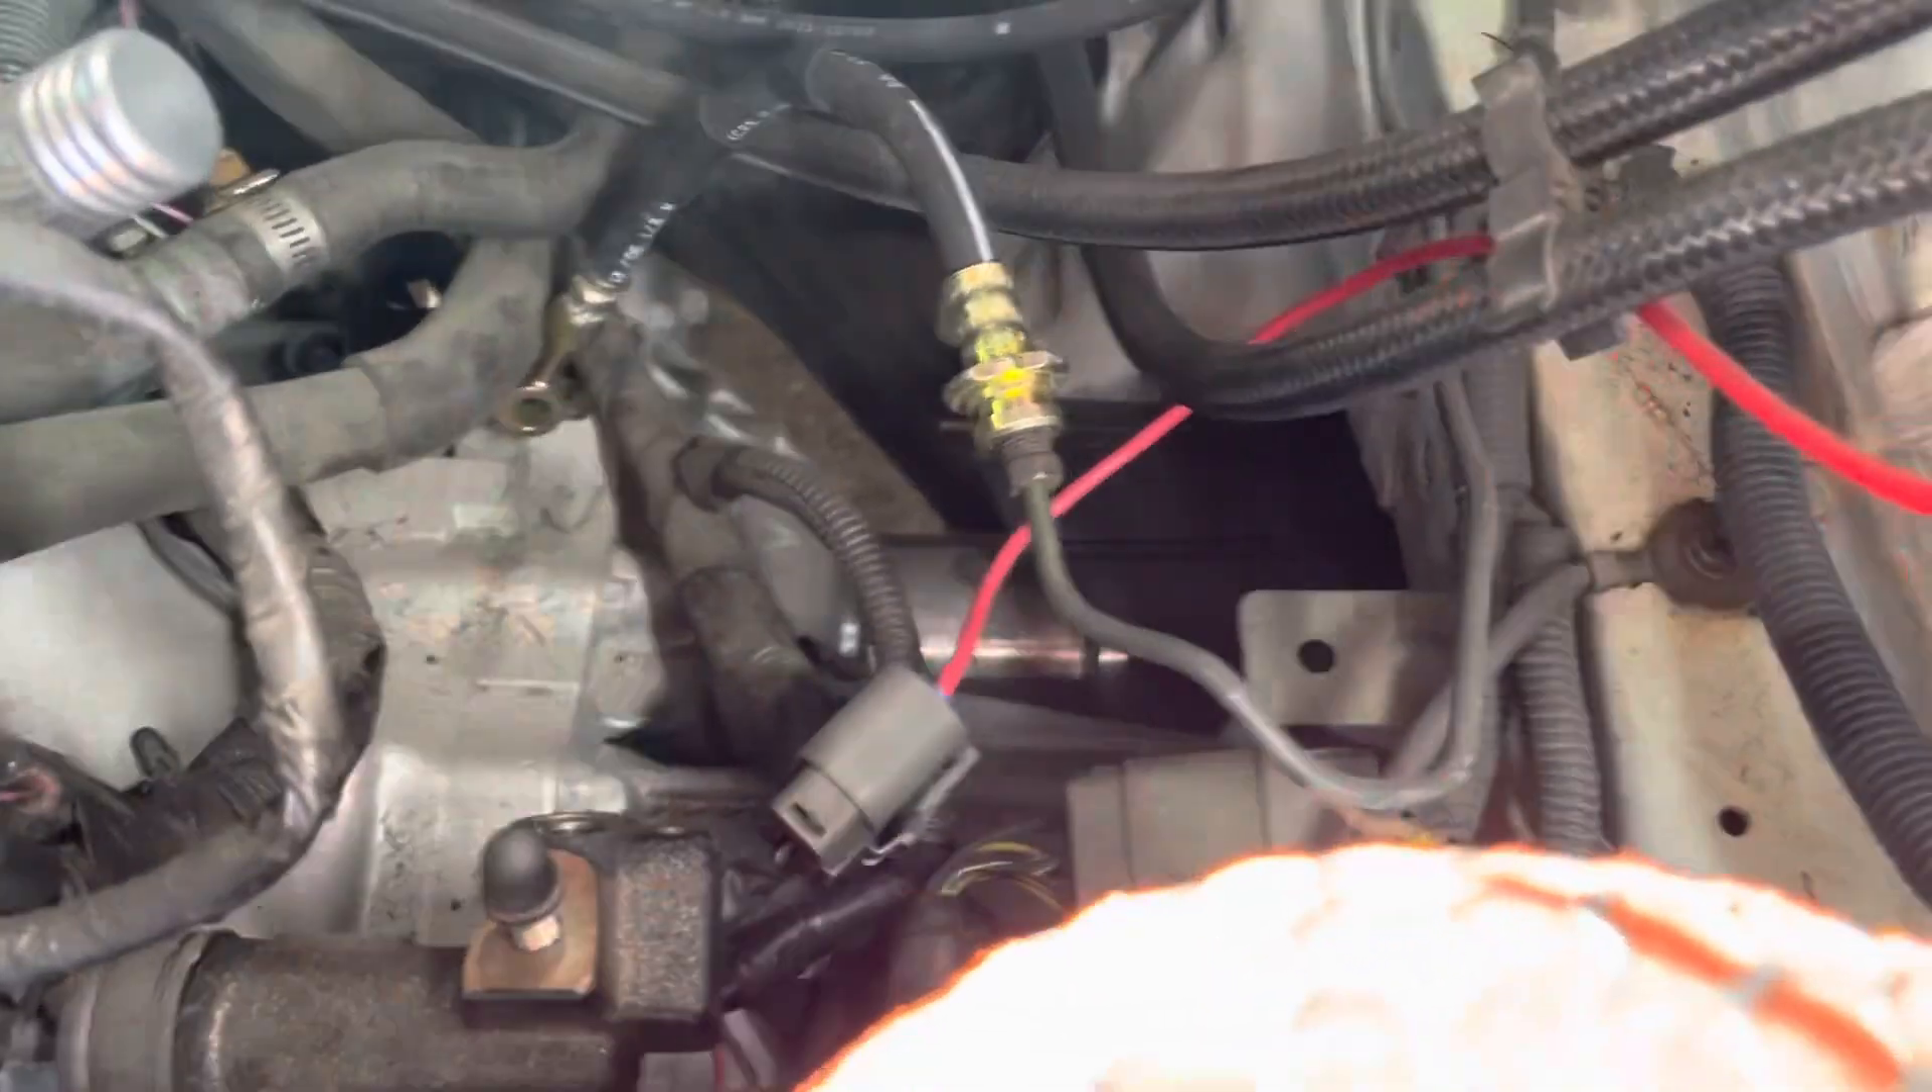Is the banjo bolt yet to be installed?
Yes.